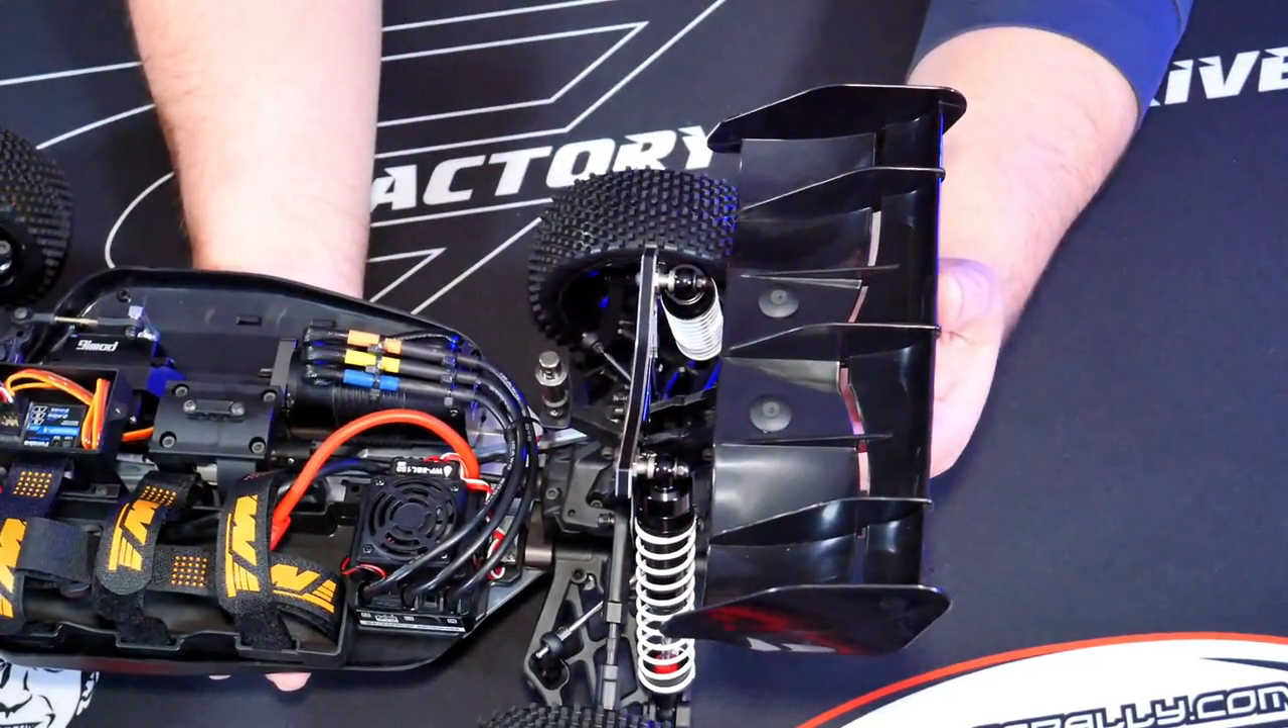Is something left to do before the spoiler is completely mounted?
No.